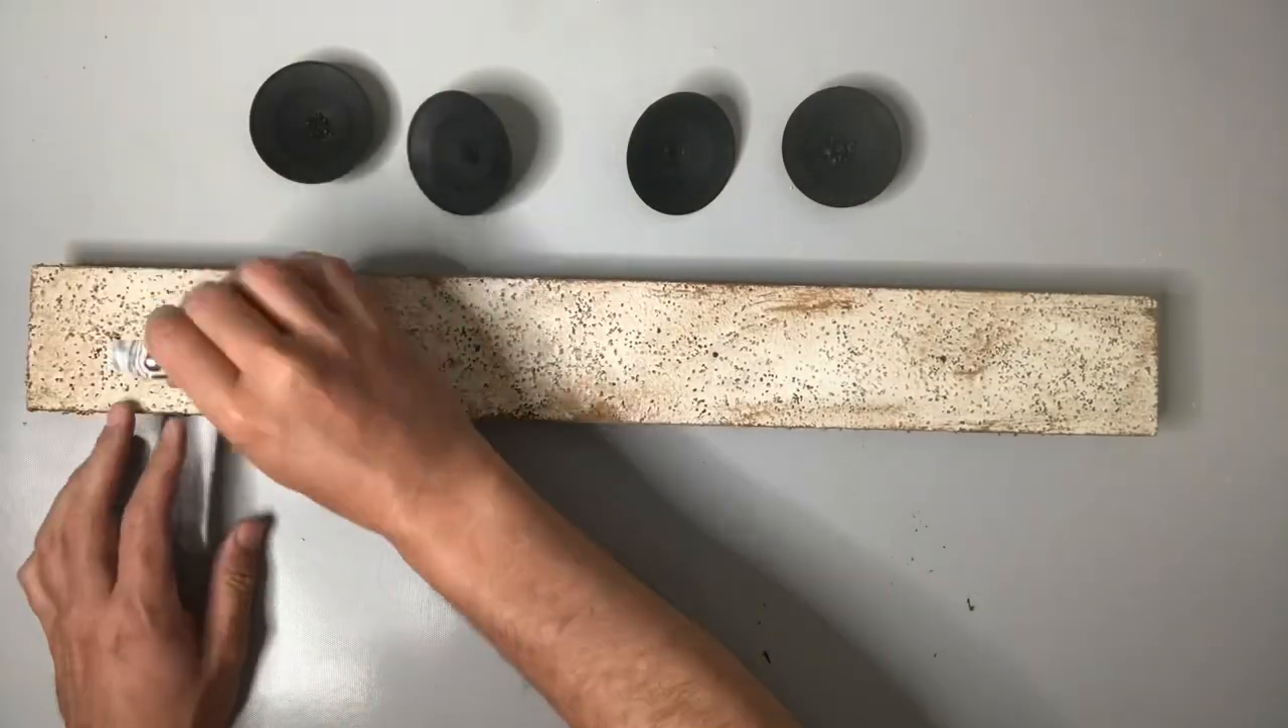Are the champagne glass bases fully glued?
No.